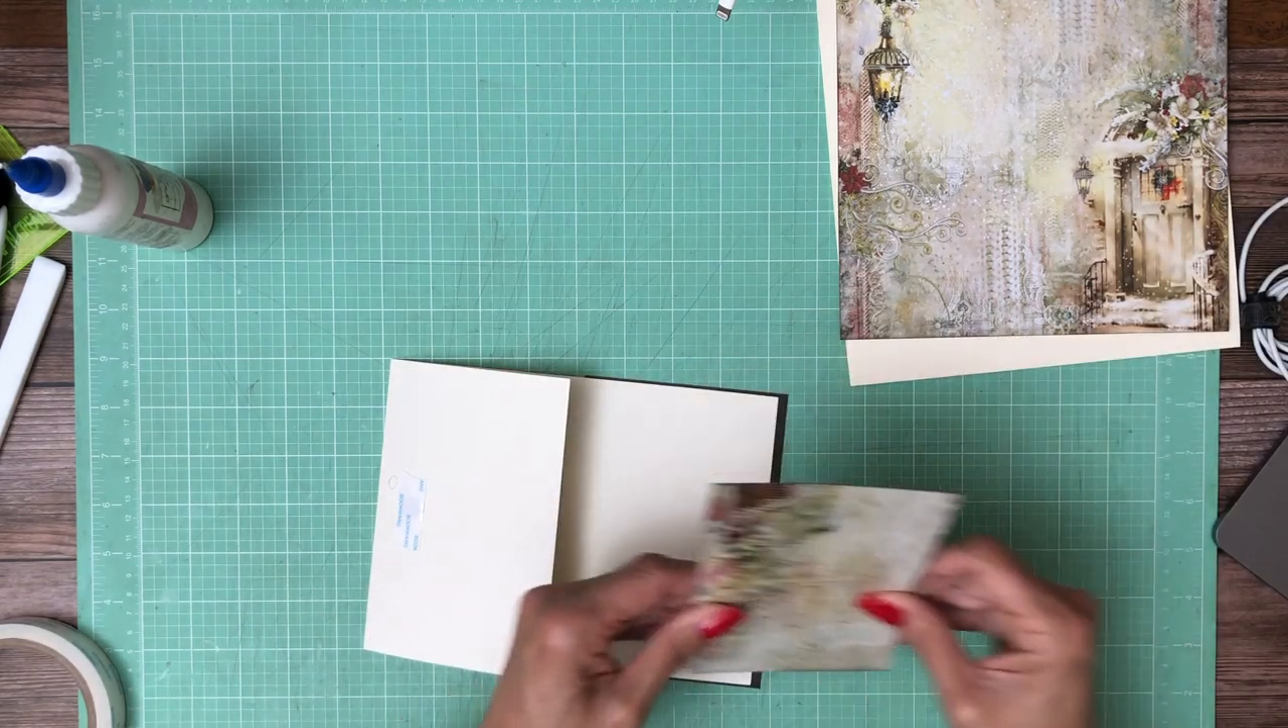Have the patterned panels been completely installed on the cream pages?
No.